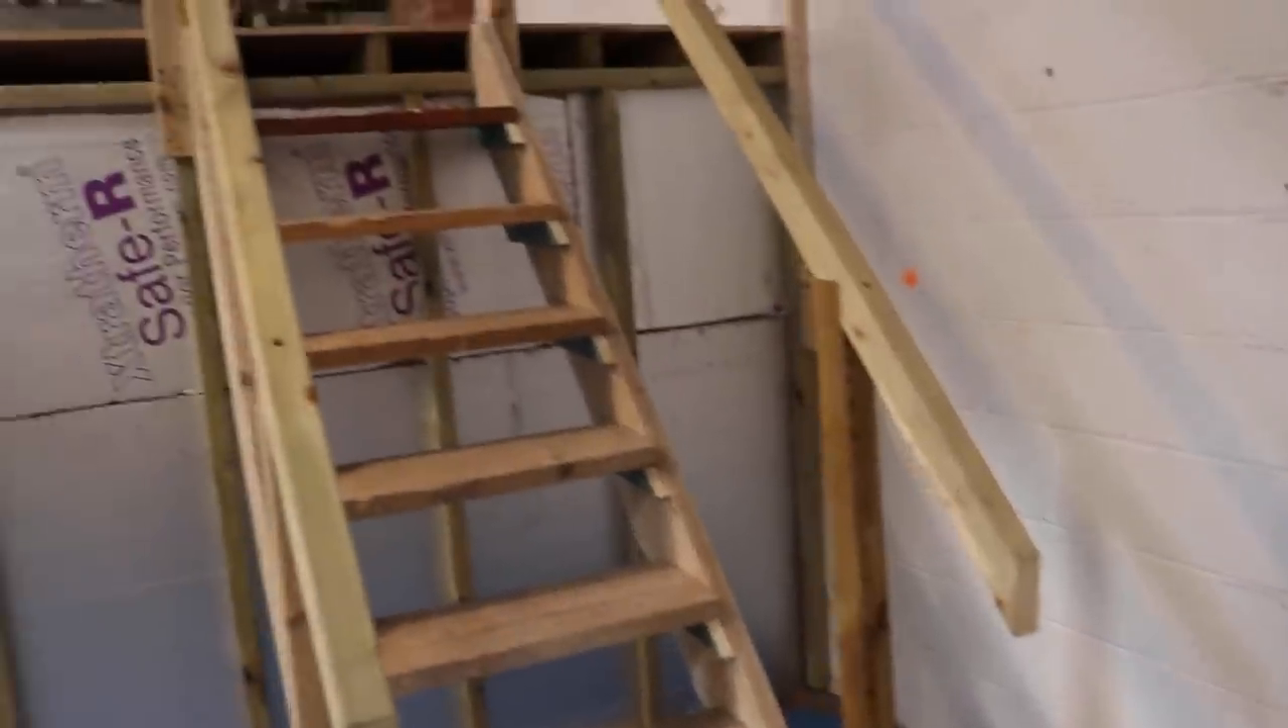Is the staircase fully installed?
Yes.